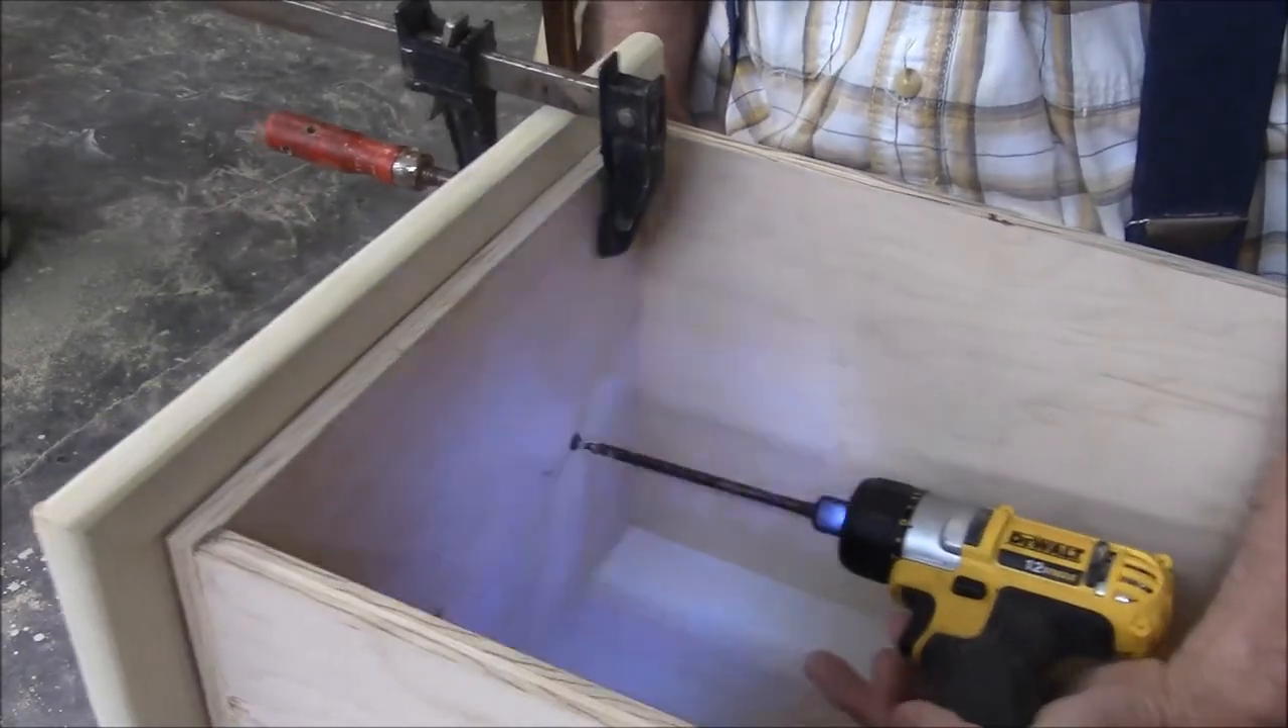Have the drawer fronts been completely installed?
No.